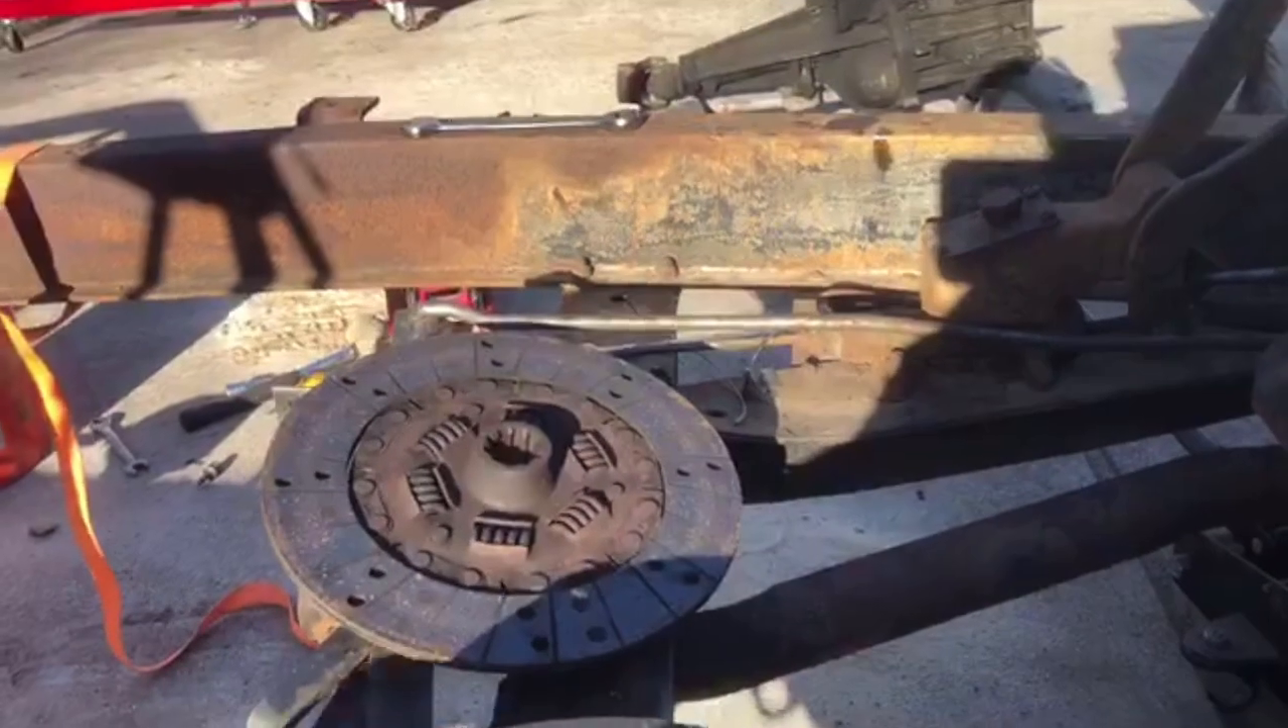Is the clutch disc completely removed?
Yes.